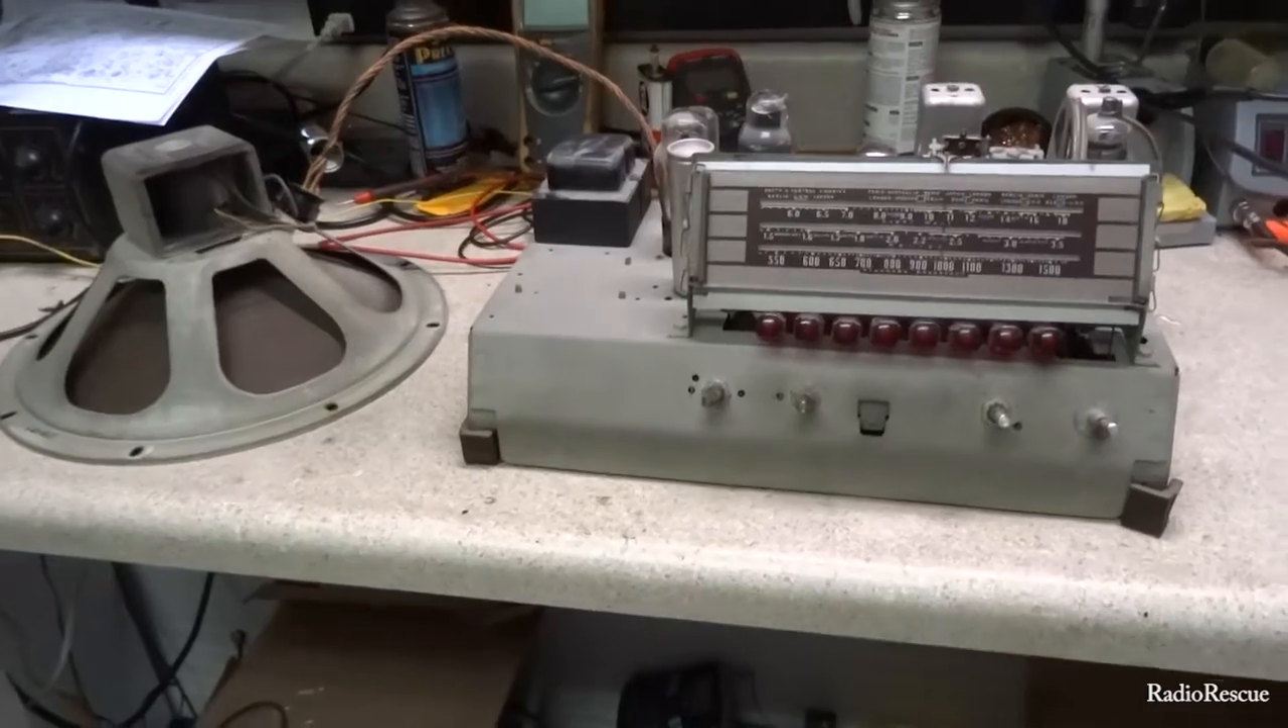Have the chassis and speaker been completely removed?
Yes.